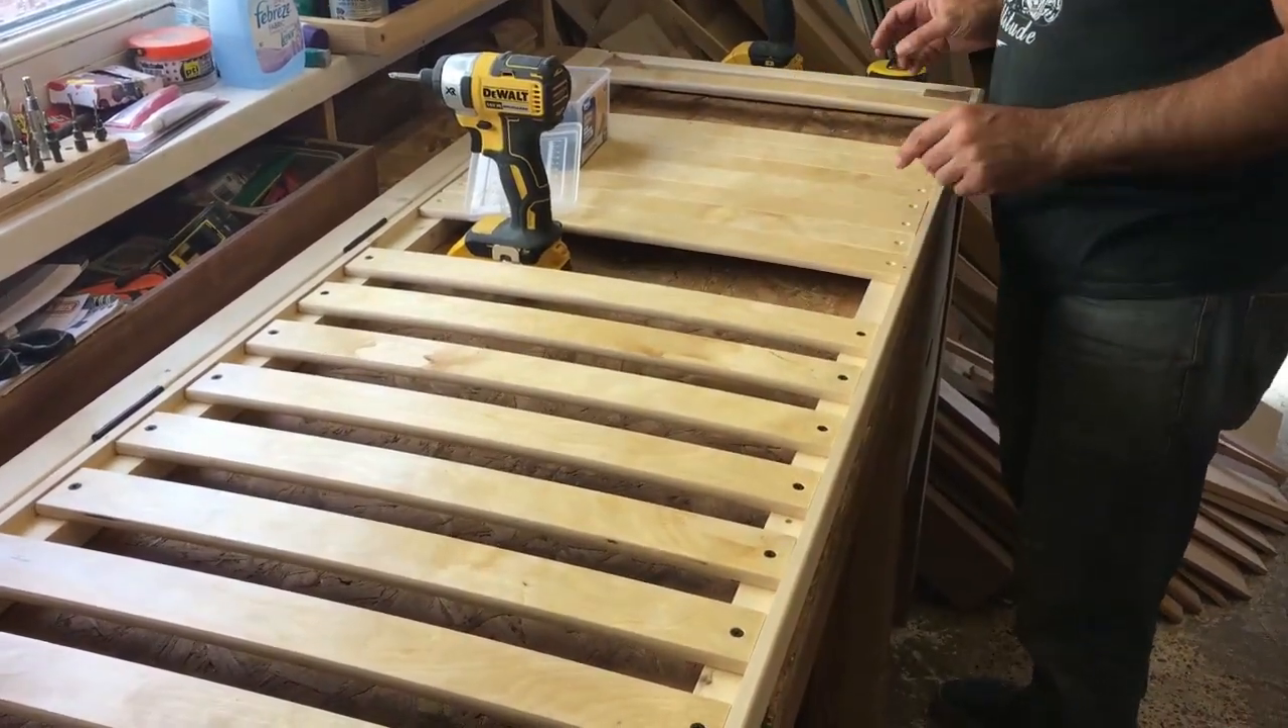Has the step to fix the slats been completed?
No.